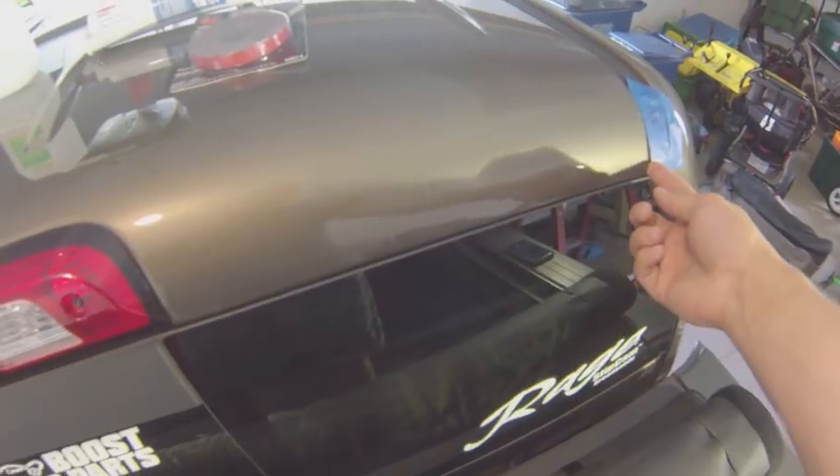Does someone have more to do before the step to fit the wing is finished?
Yes.